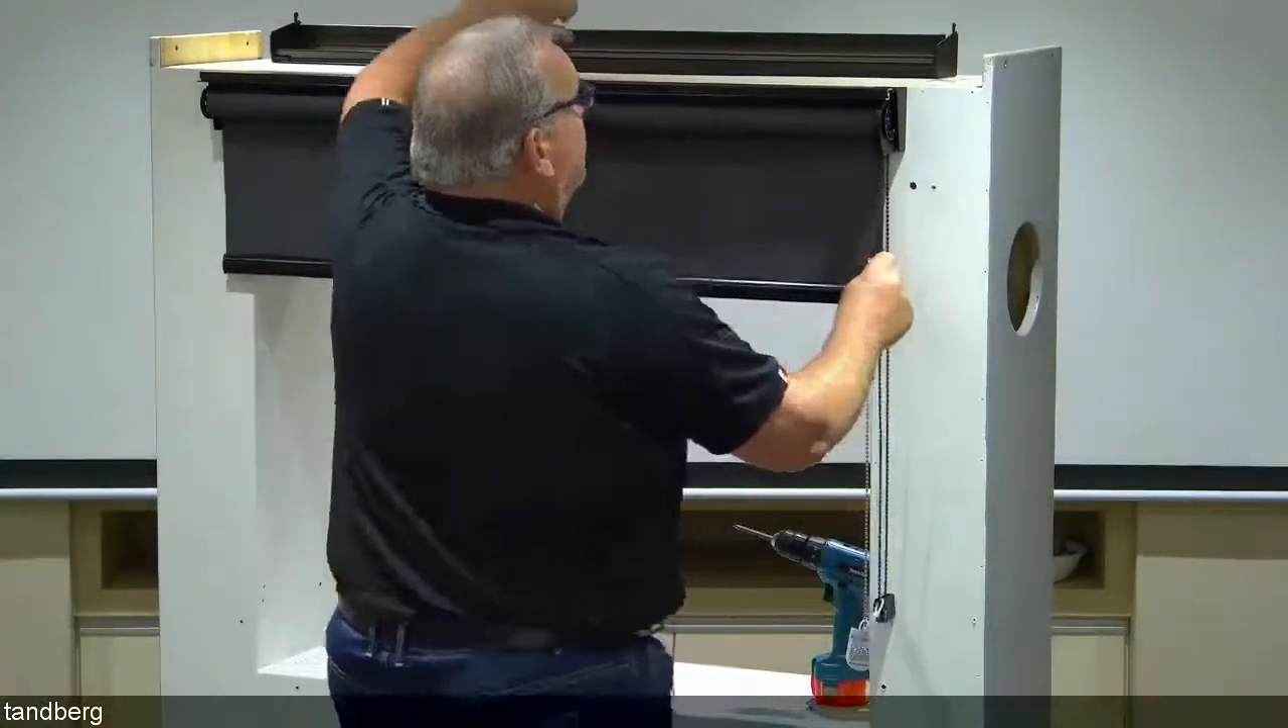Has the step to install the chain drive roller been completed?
Yes.